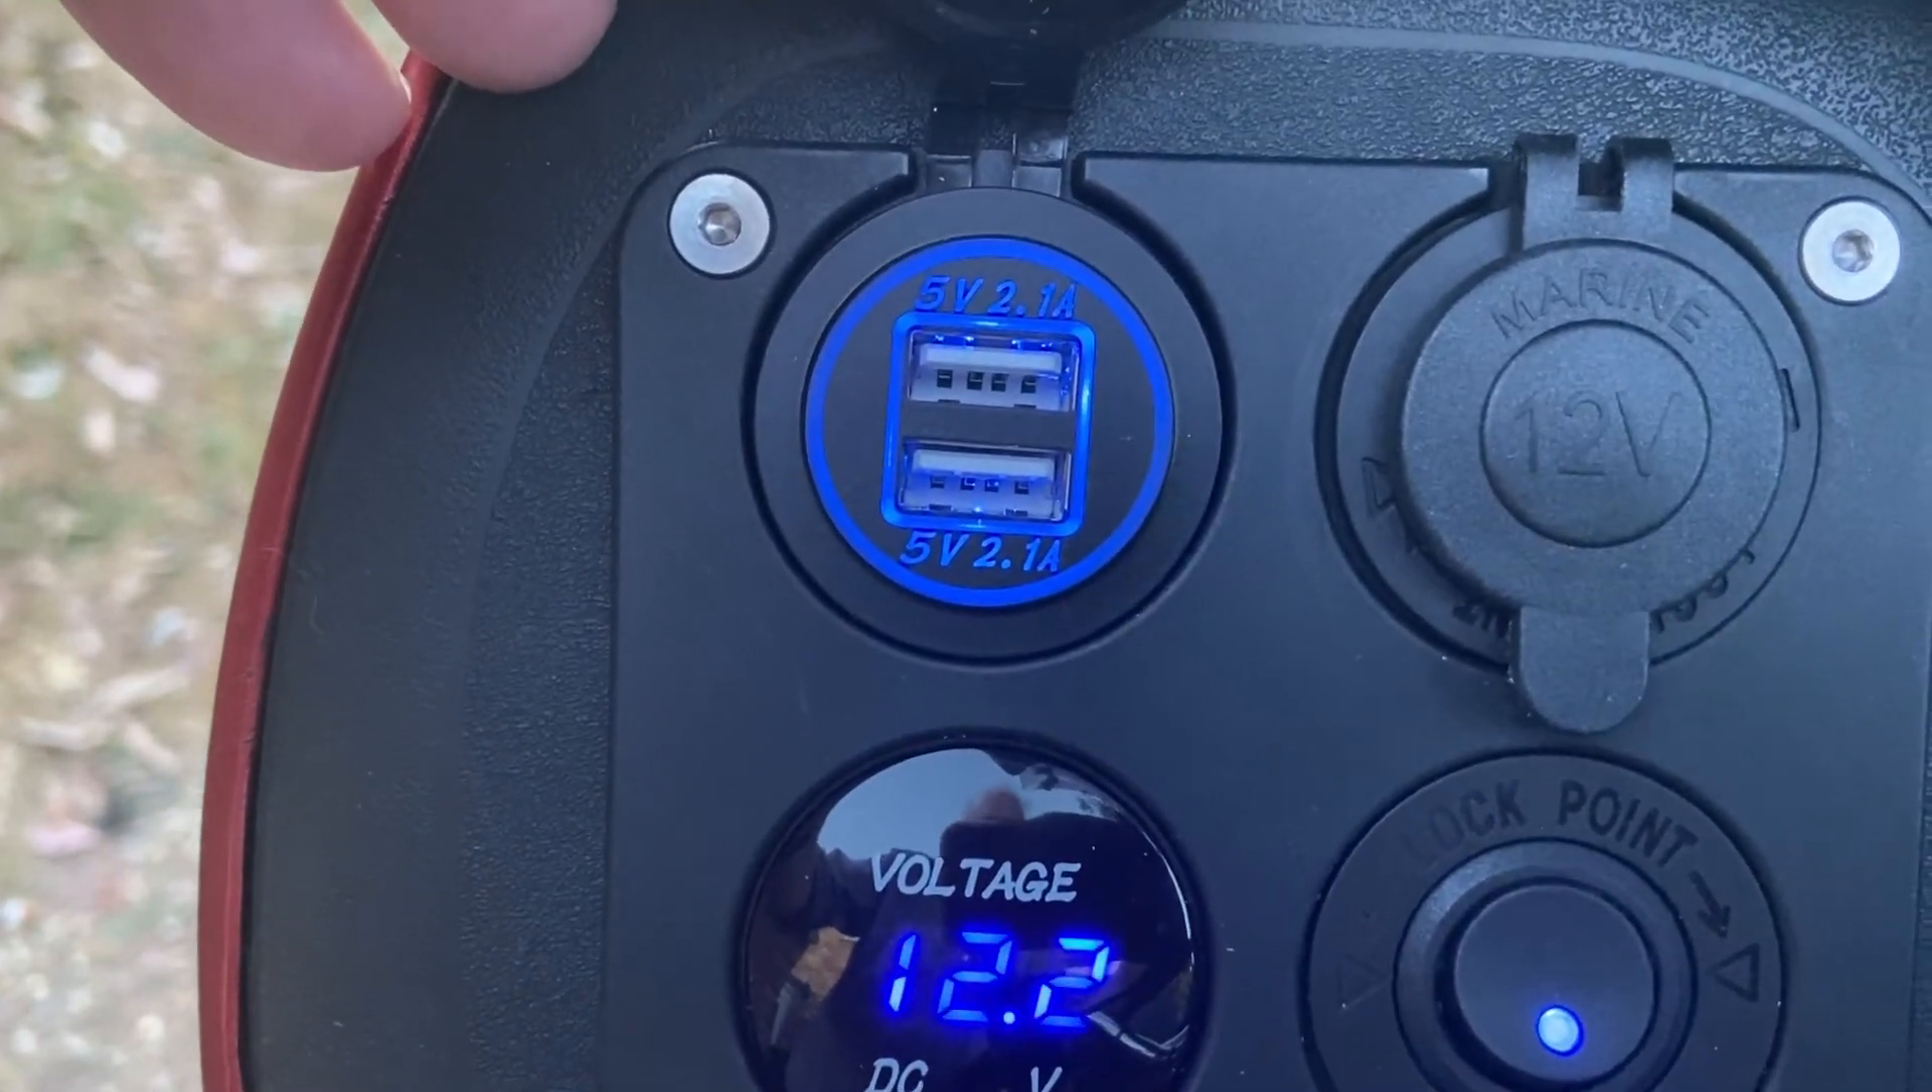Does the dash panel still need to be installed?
No.